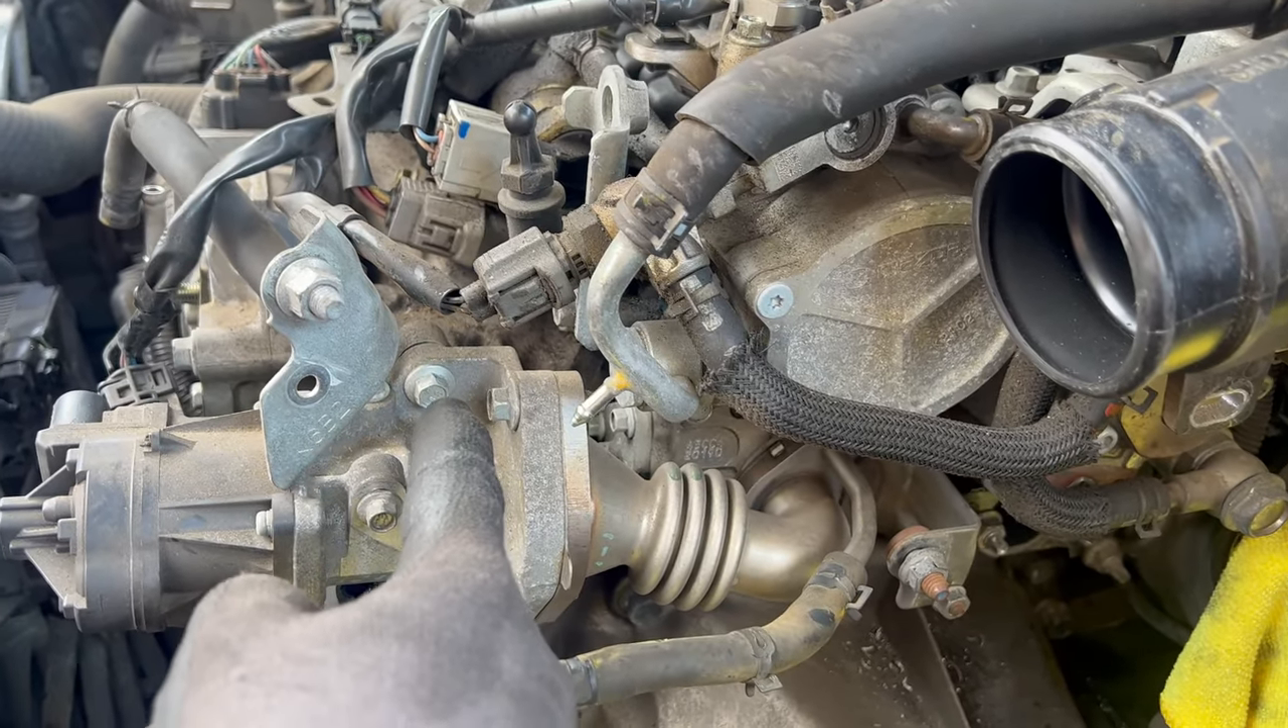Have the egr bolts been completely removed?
No.